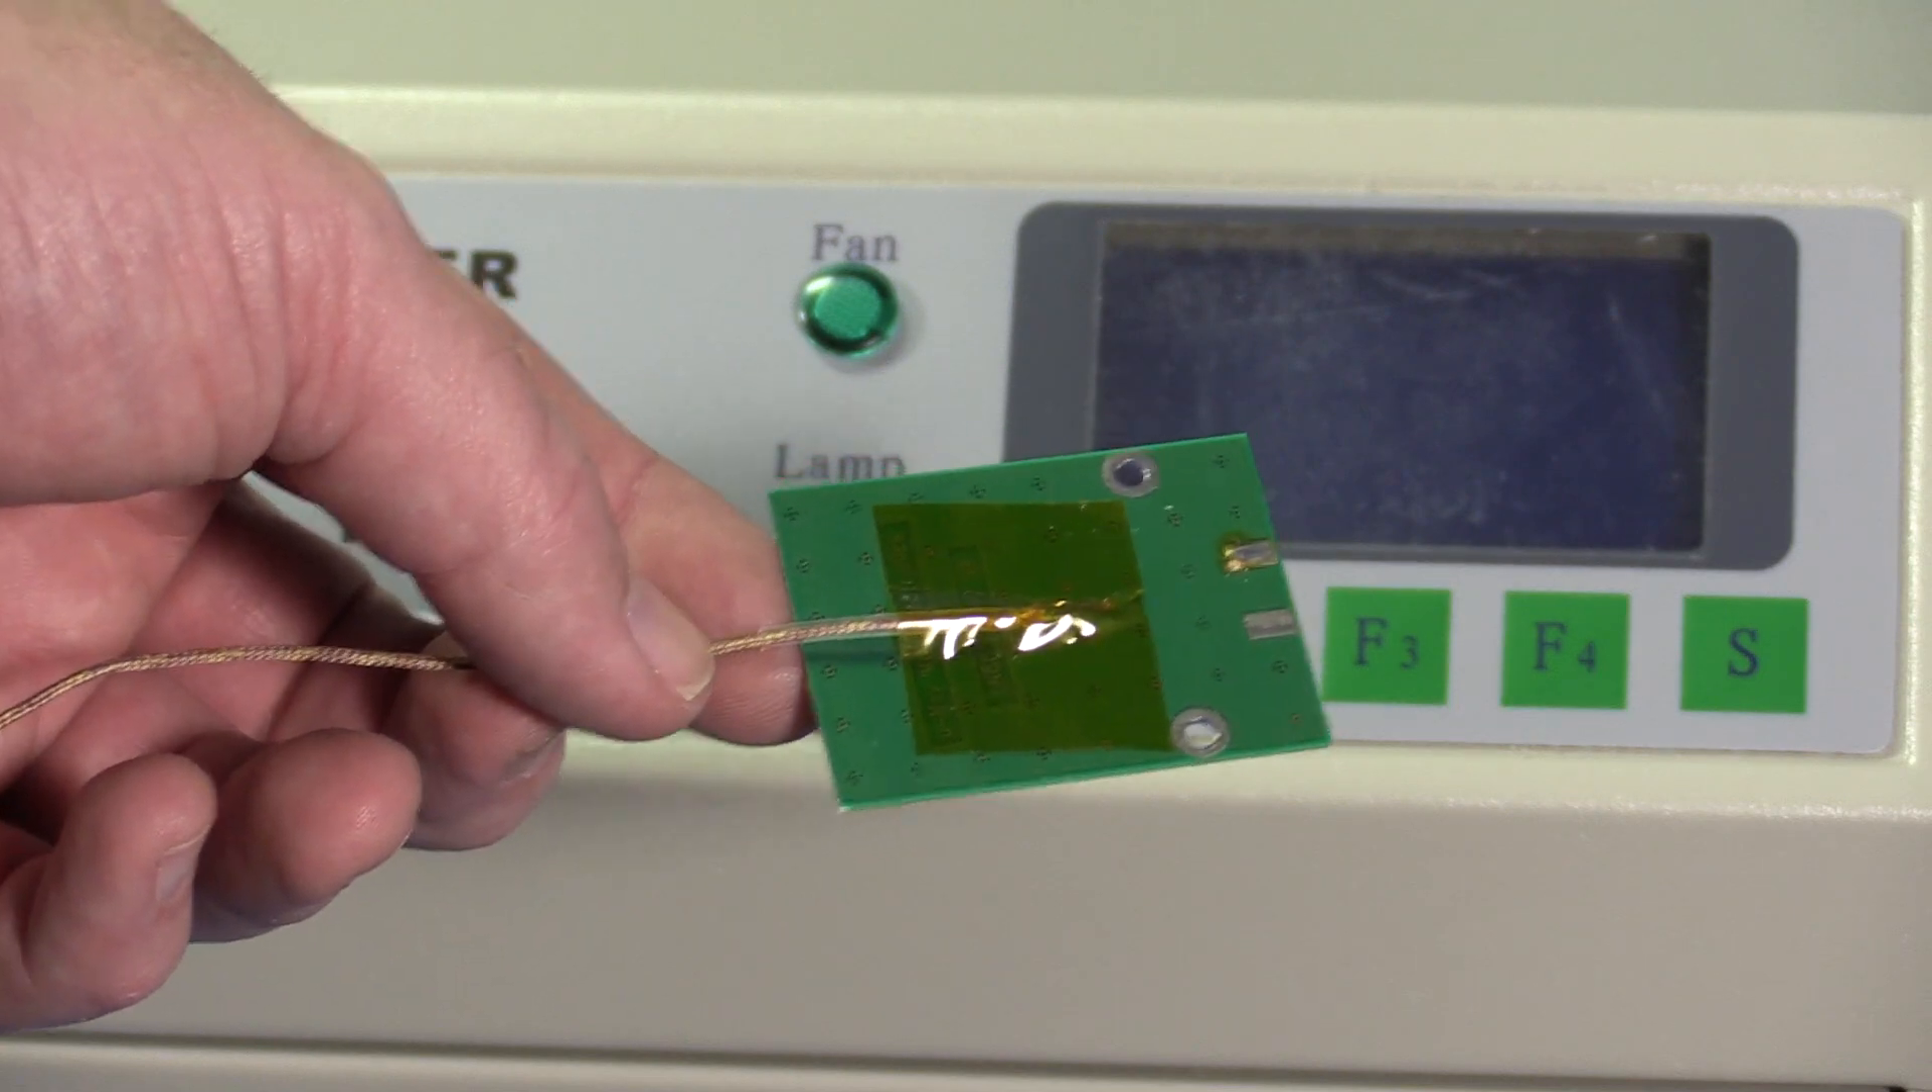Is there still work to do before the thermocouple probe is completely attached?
No.